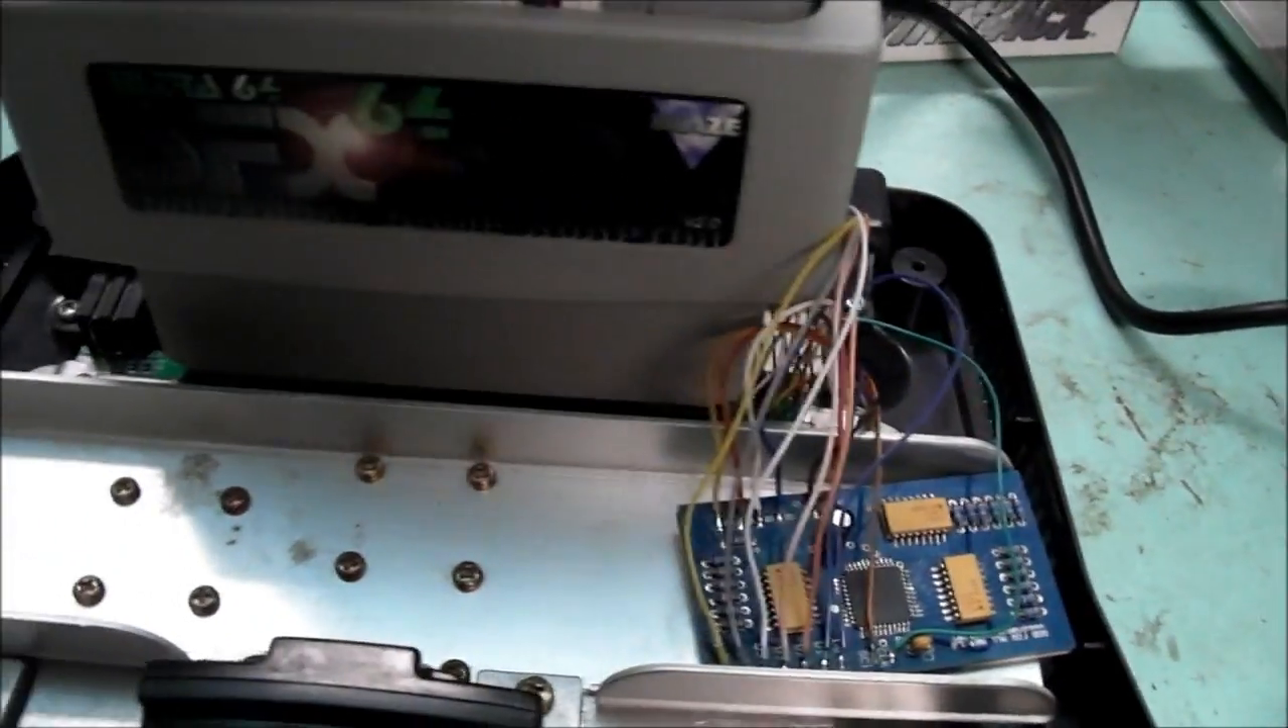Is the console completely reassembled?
No.